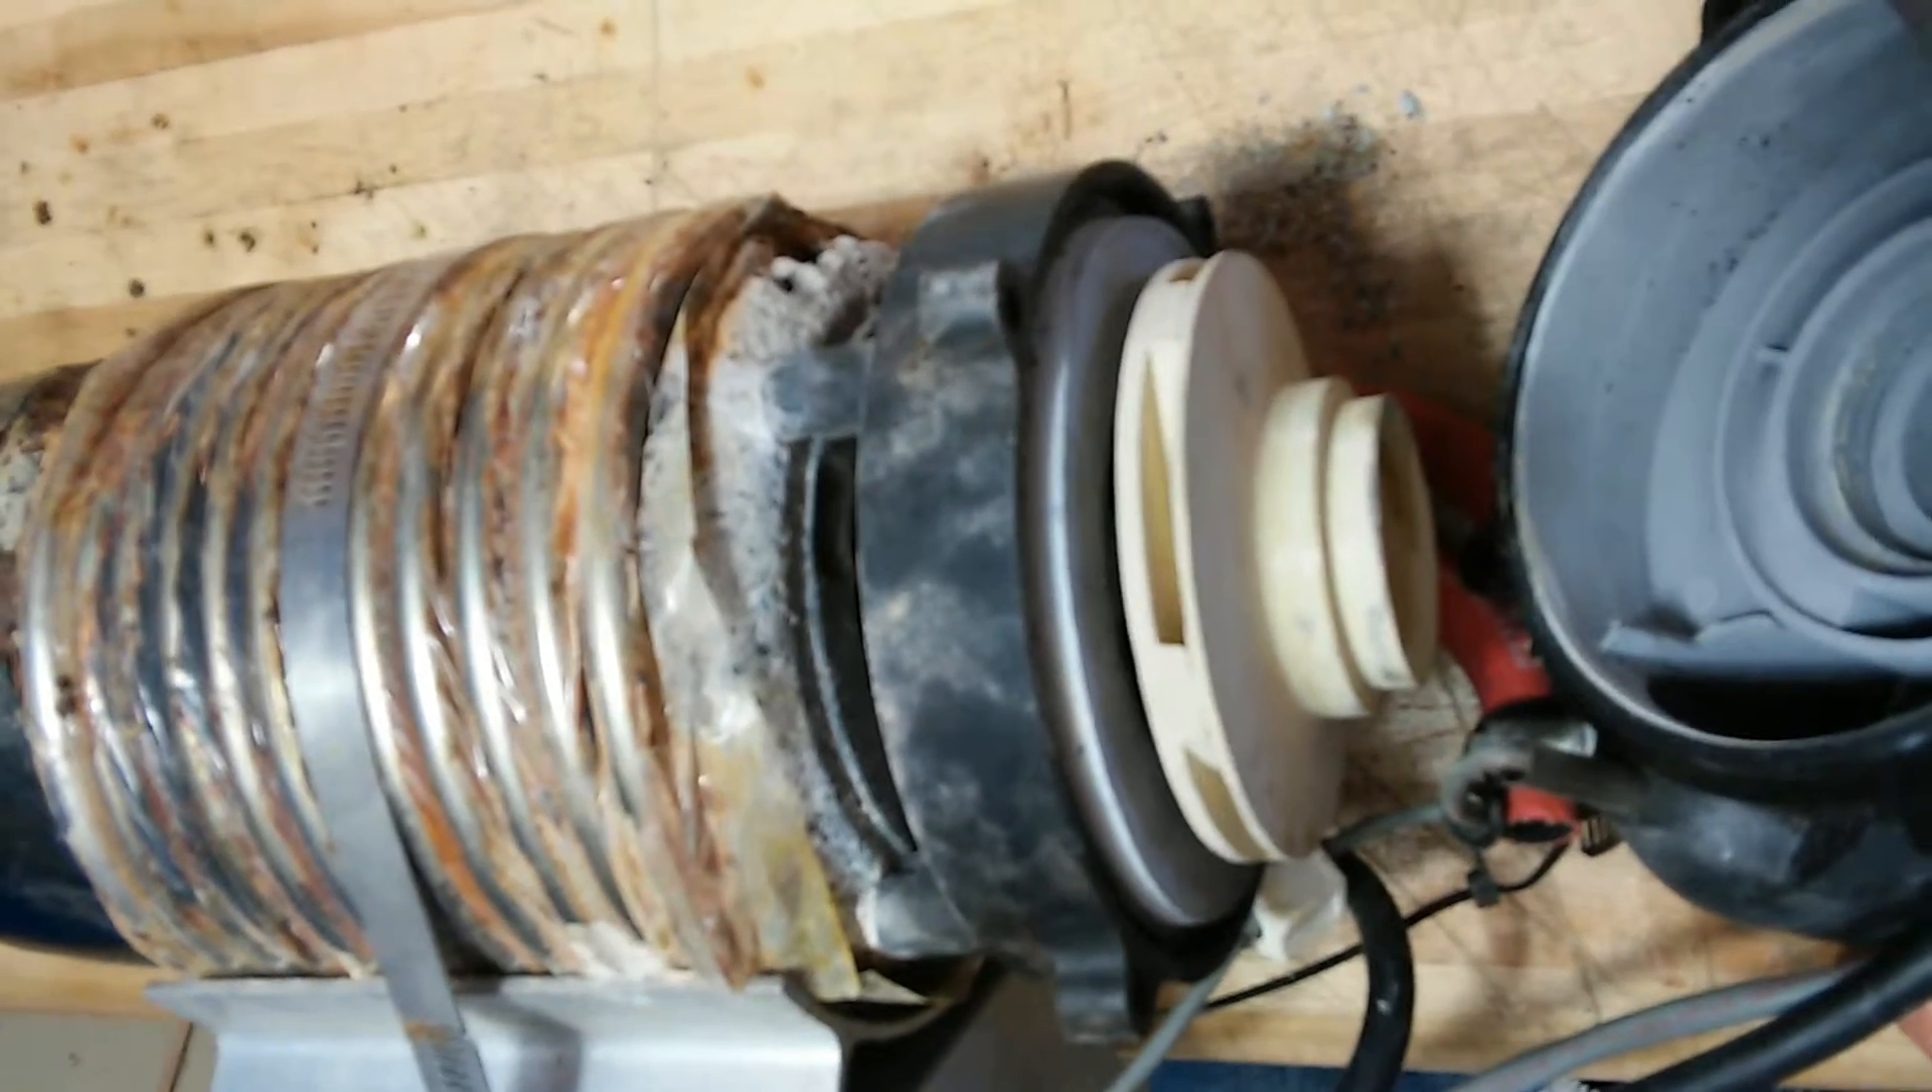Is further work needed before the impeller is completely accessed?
No.